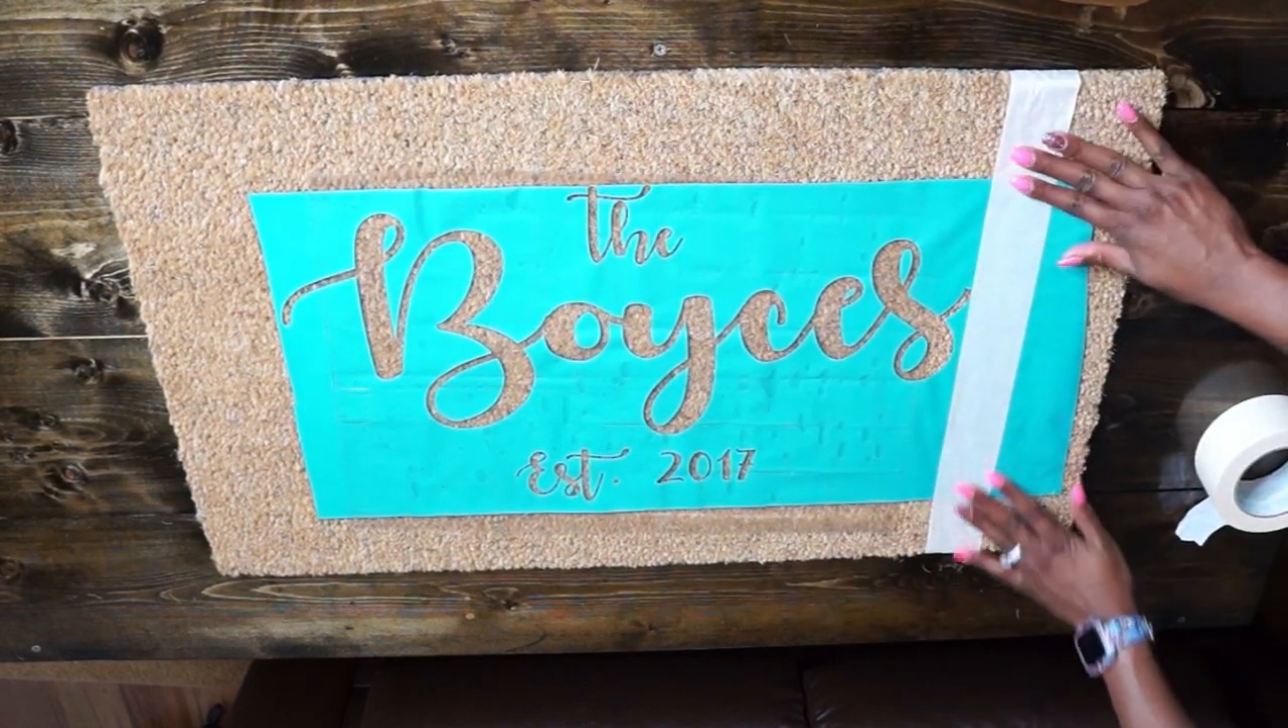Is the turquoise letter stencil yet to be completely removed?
Yes.